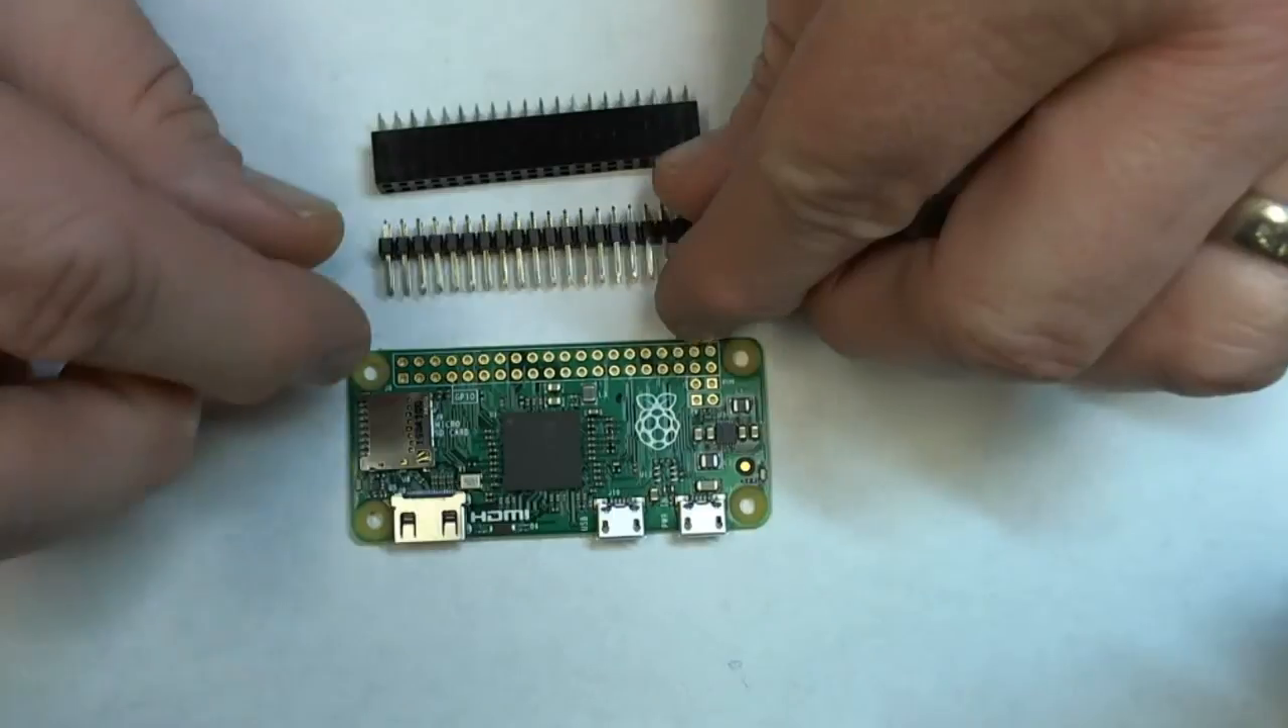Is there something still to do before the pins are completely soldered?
Yes.